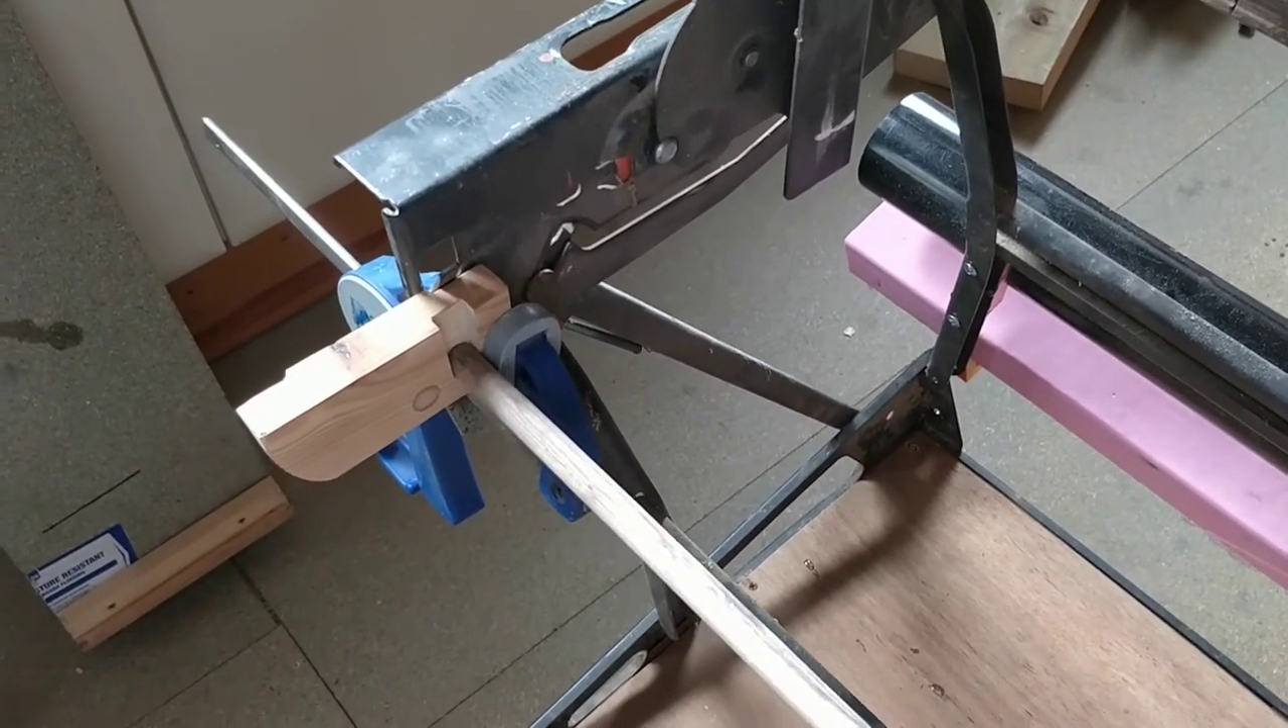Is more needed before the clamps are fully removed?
Yes.